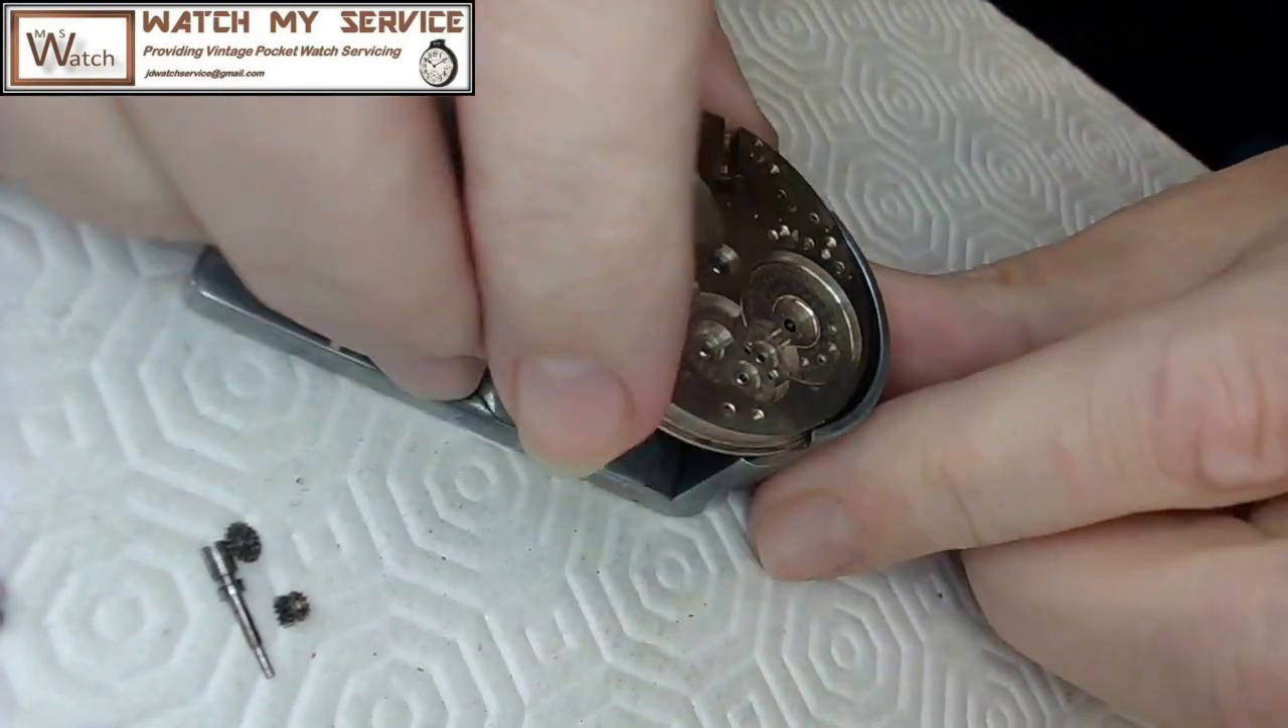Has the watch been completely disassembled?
No.